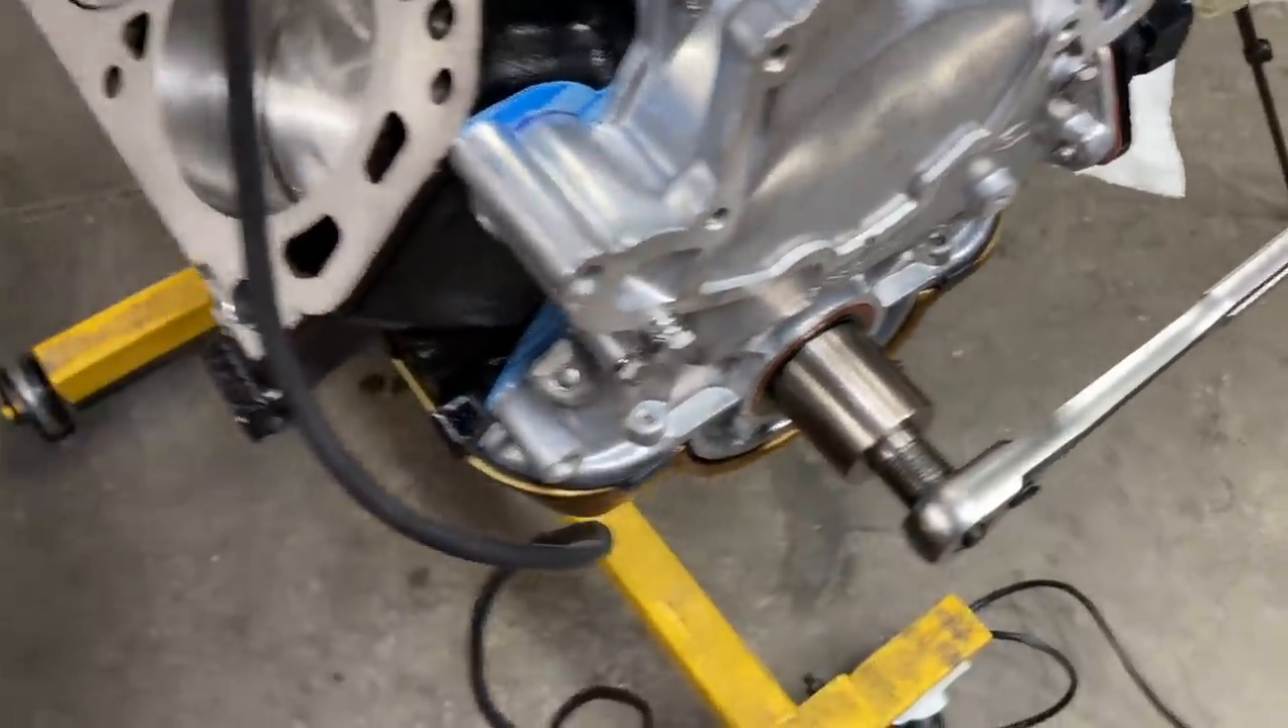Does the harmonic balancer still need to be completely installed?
Yes.